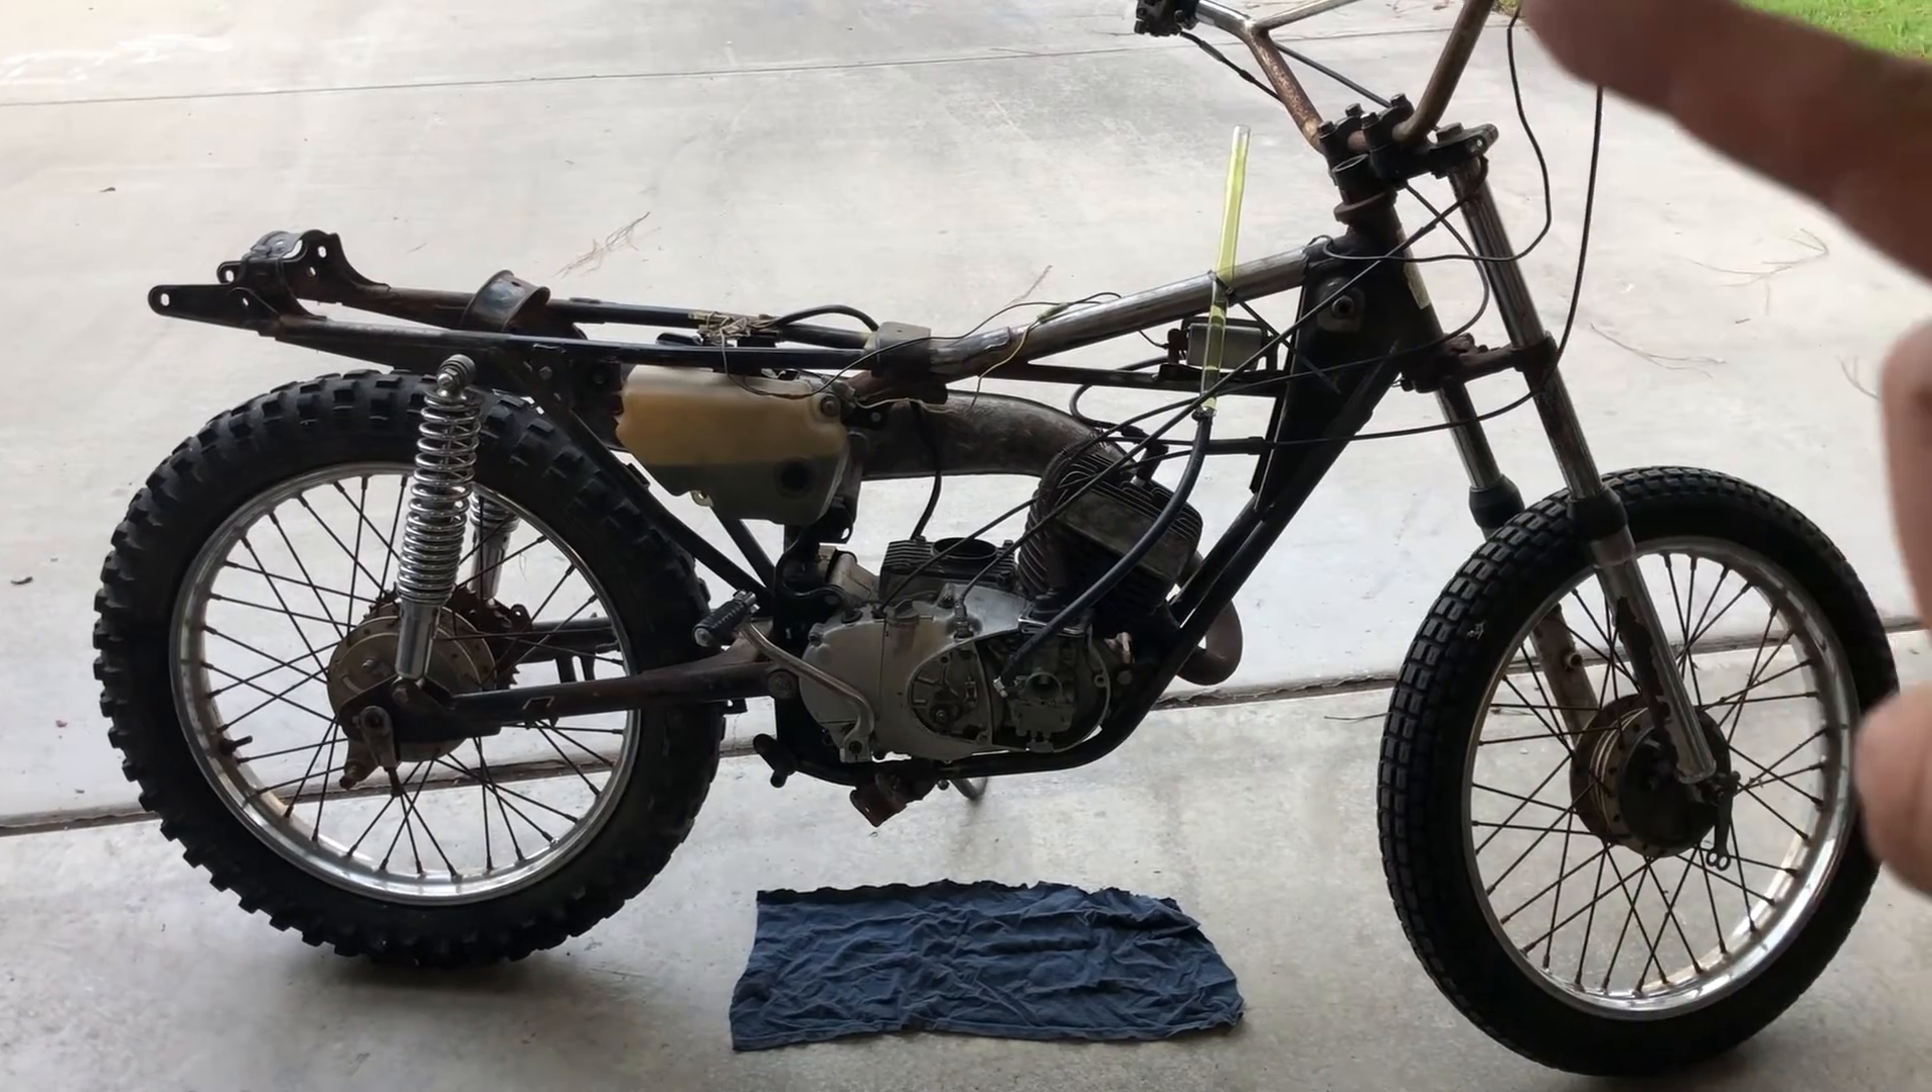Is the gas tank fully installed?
No.